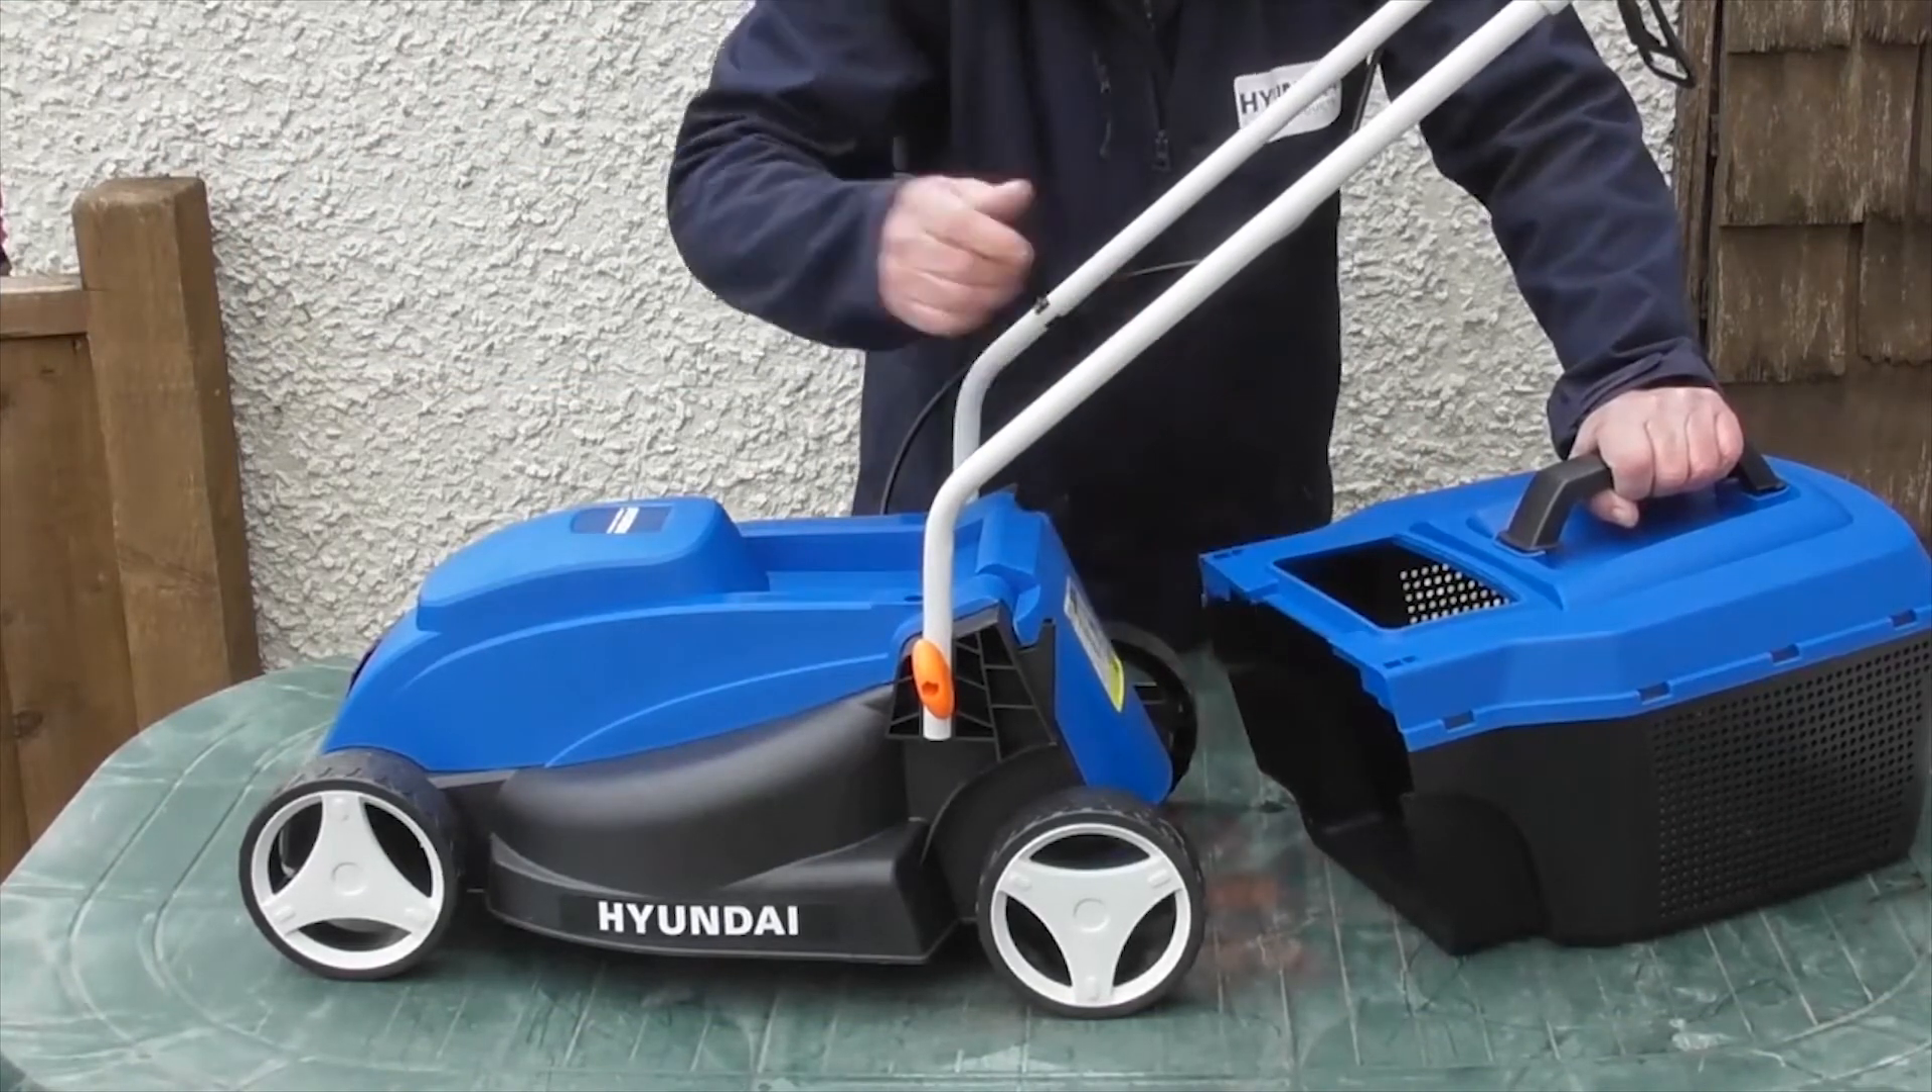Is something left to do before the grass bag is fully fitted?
Yes.